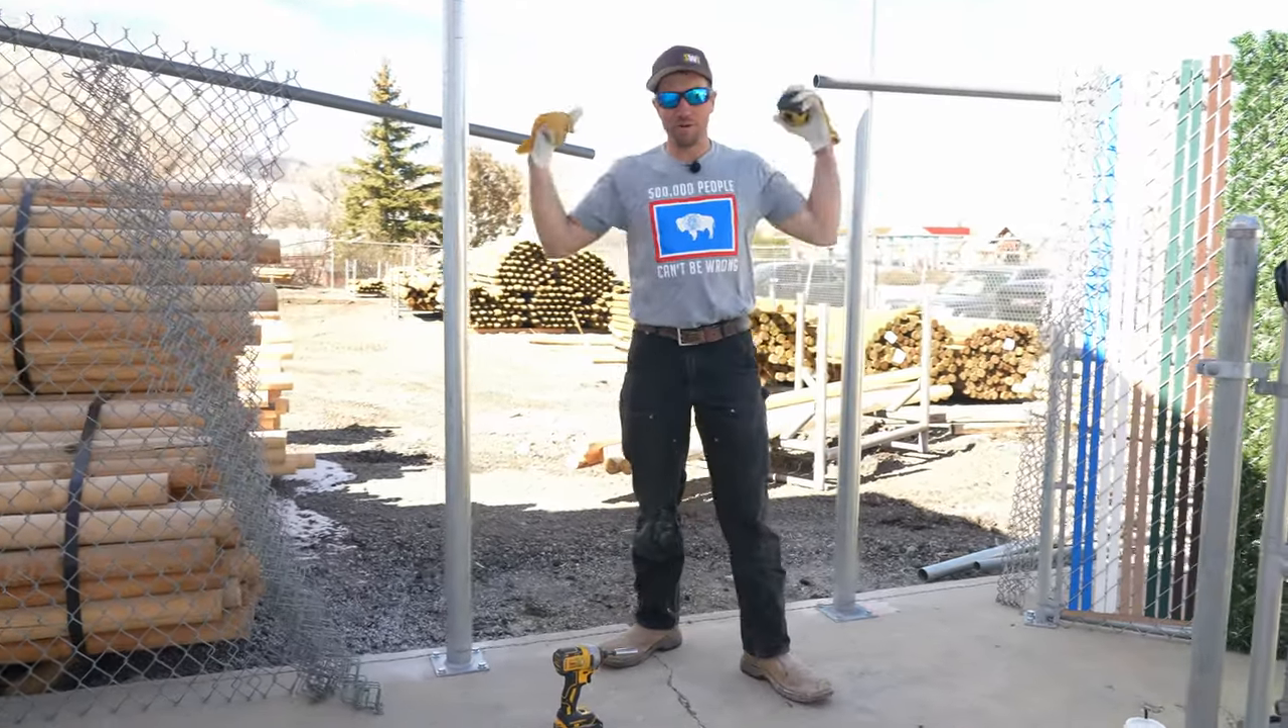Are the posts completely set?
Yes.